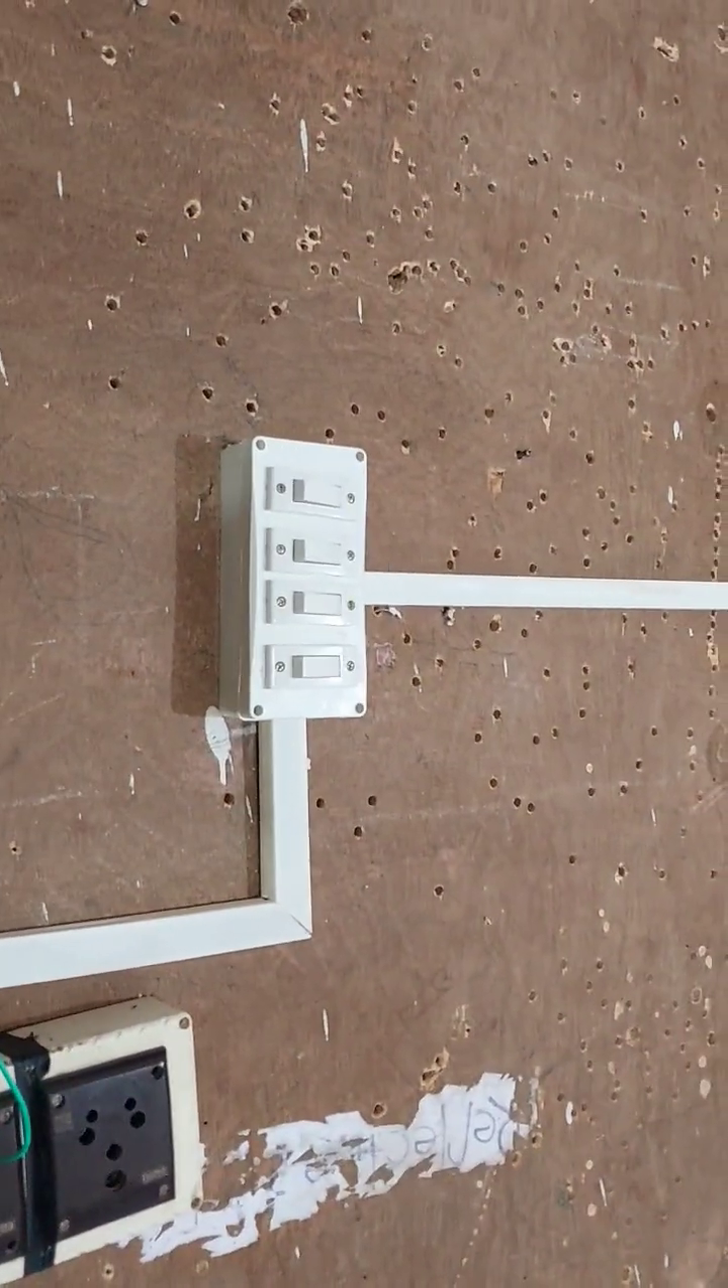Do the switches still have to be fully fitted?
No.